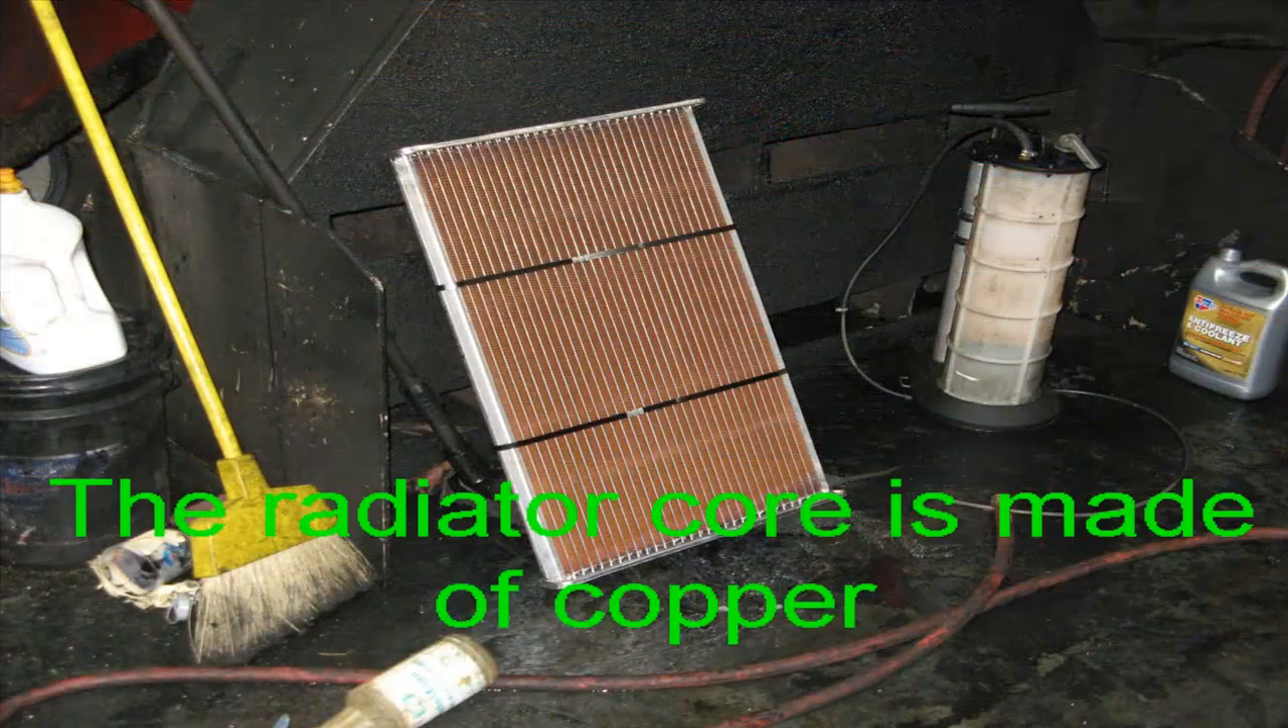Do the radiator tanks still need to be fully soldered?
Yes.